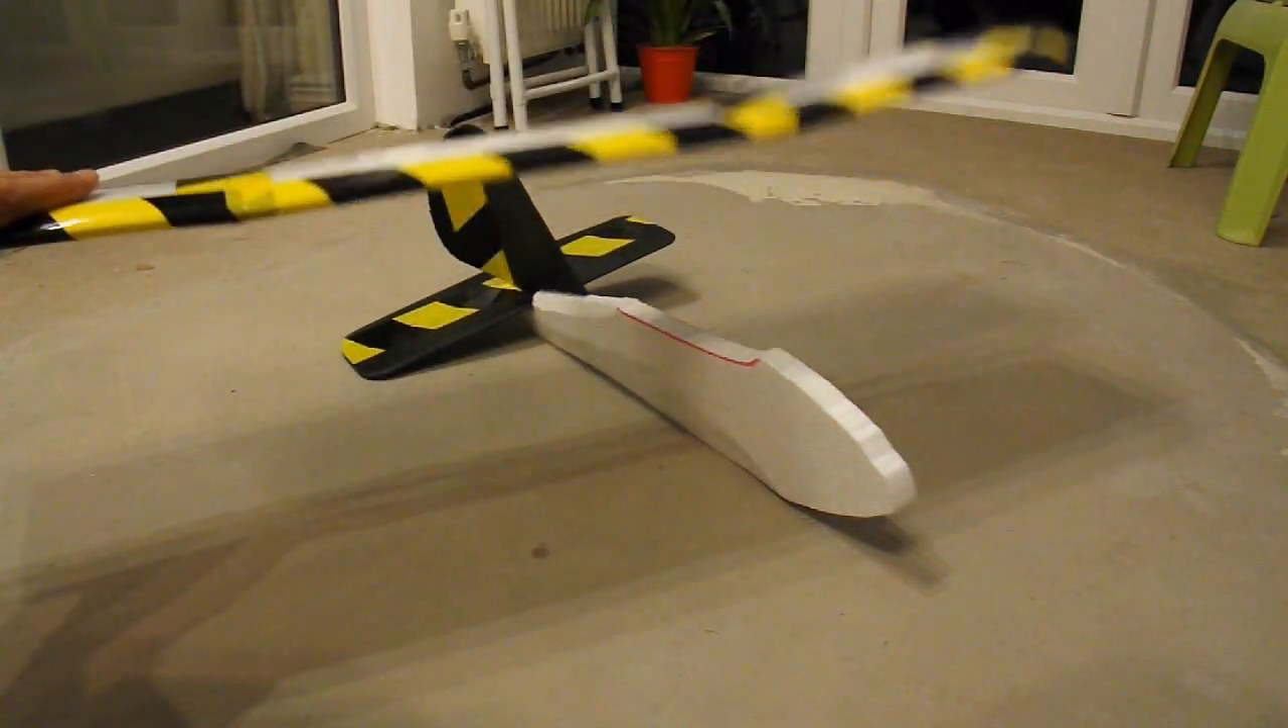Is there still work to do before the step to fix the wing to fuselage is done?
Yes.